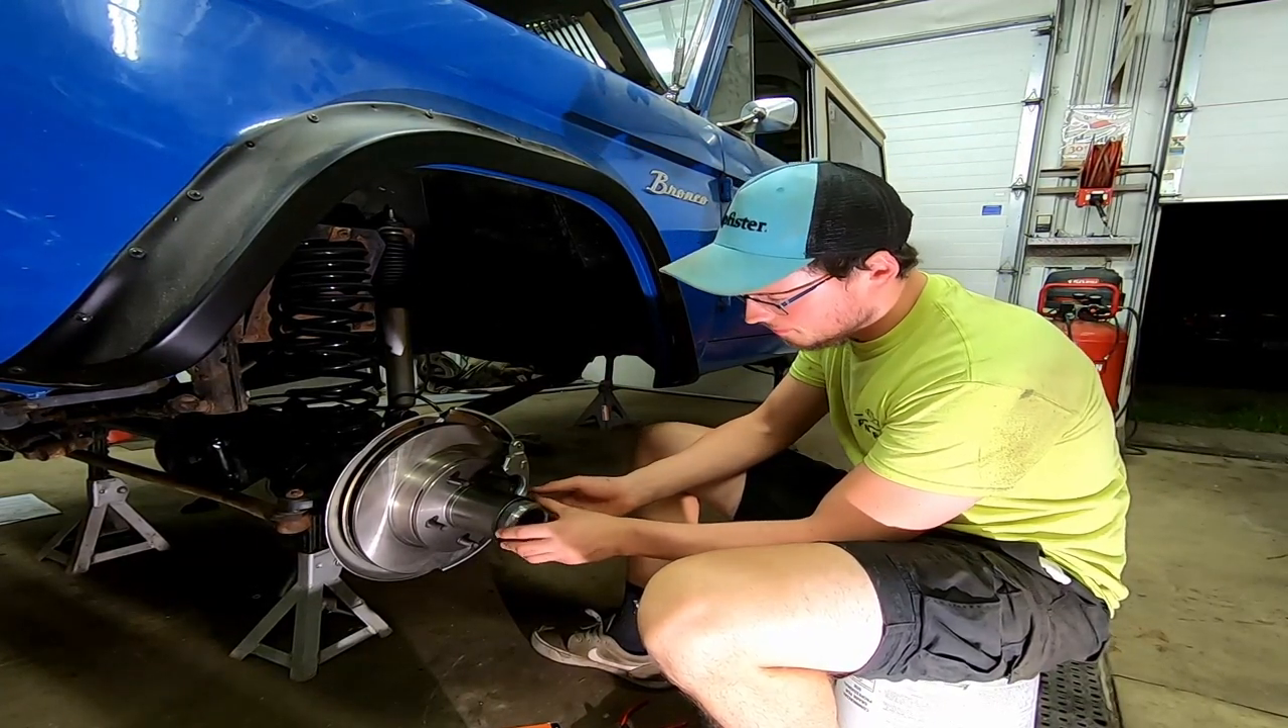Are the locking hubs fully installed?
No.